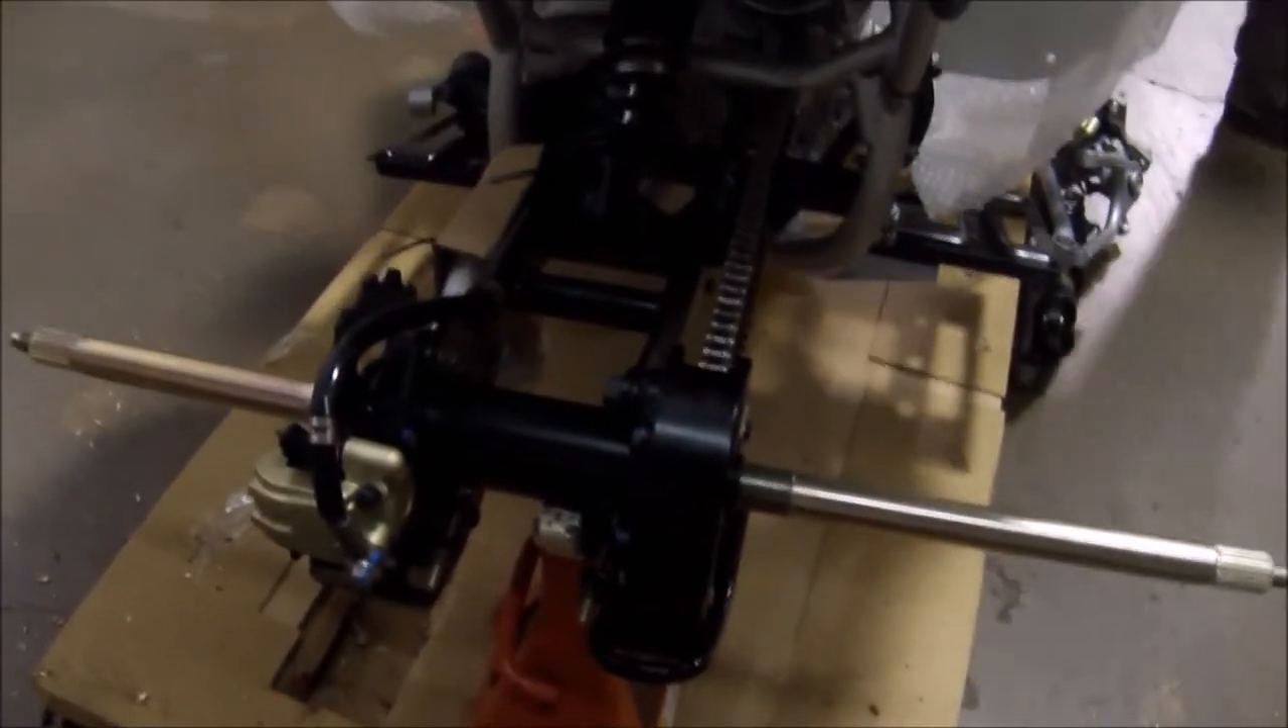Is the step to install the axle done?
Yes.